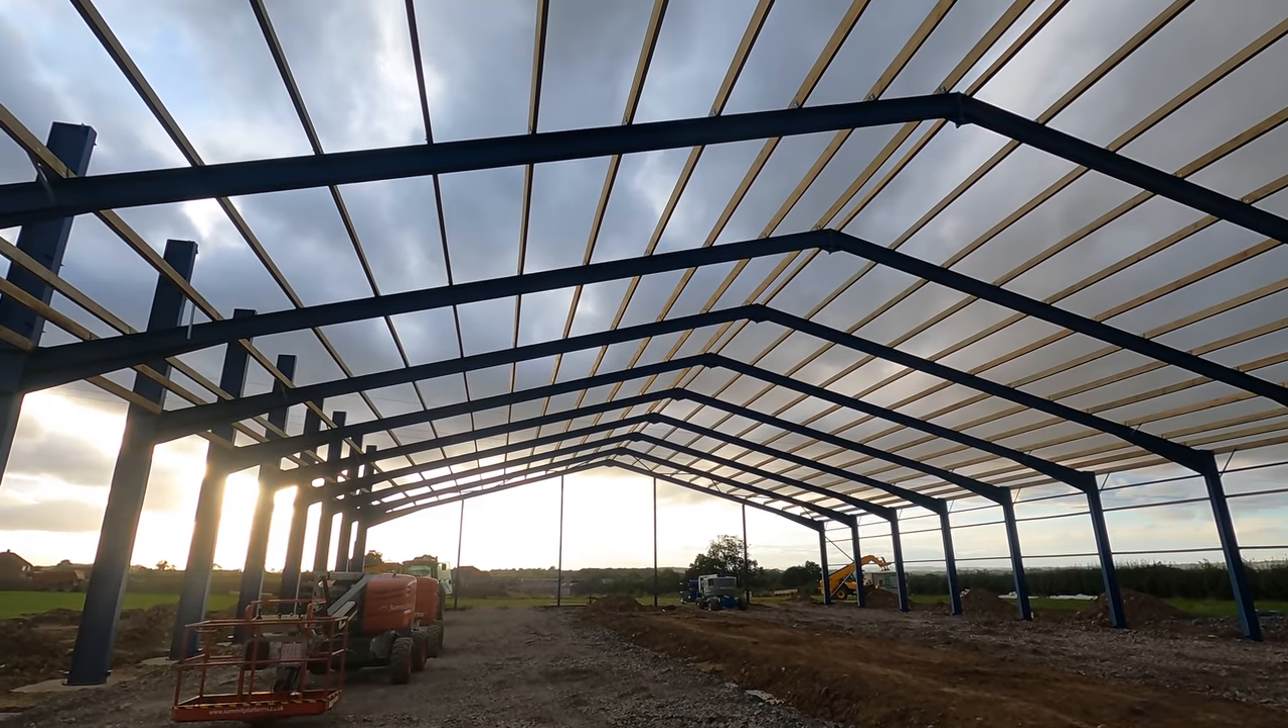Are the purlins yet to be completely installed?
No.